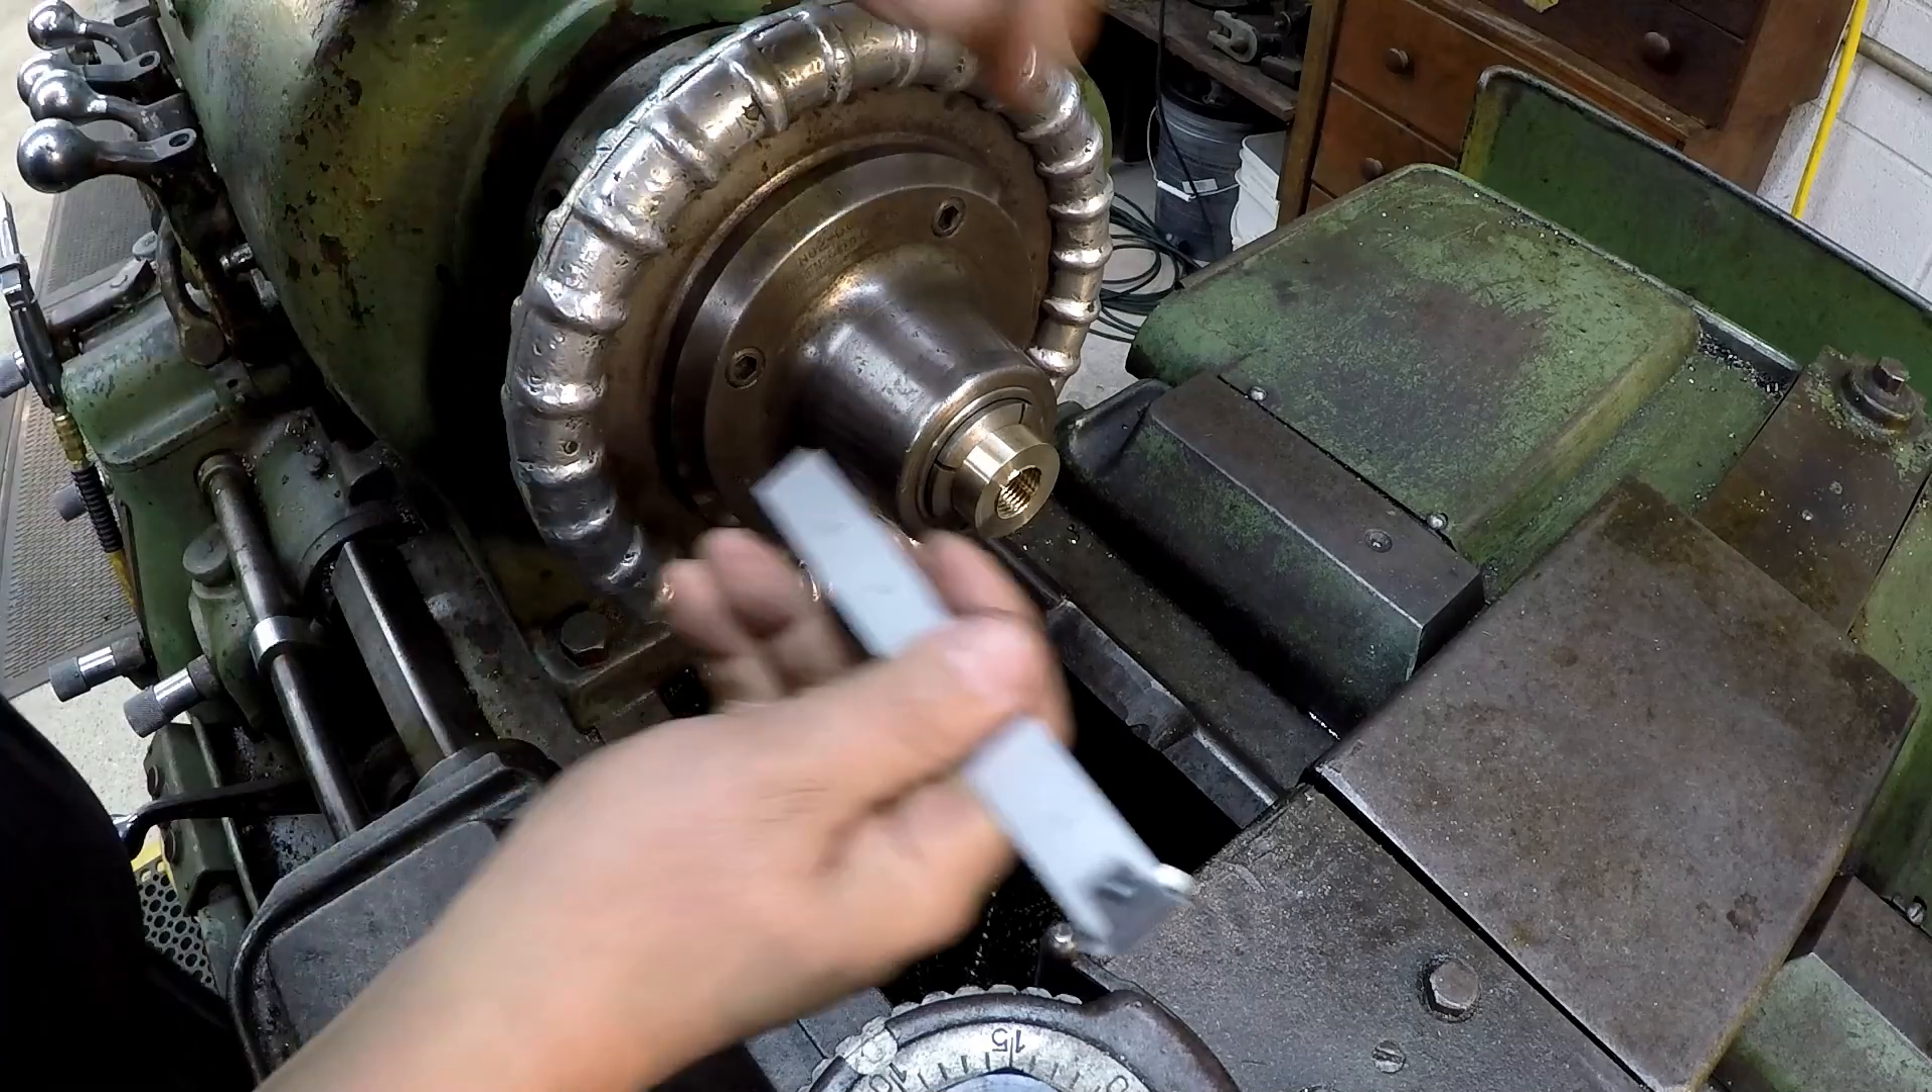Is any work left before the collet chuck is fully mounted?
No.